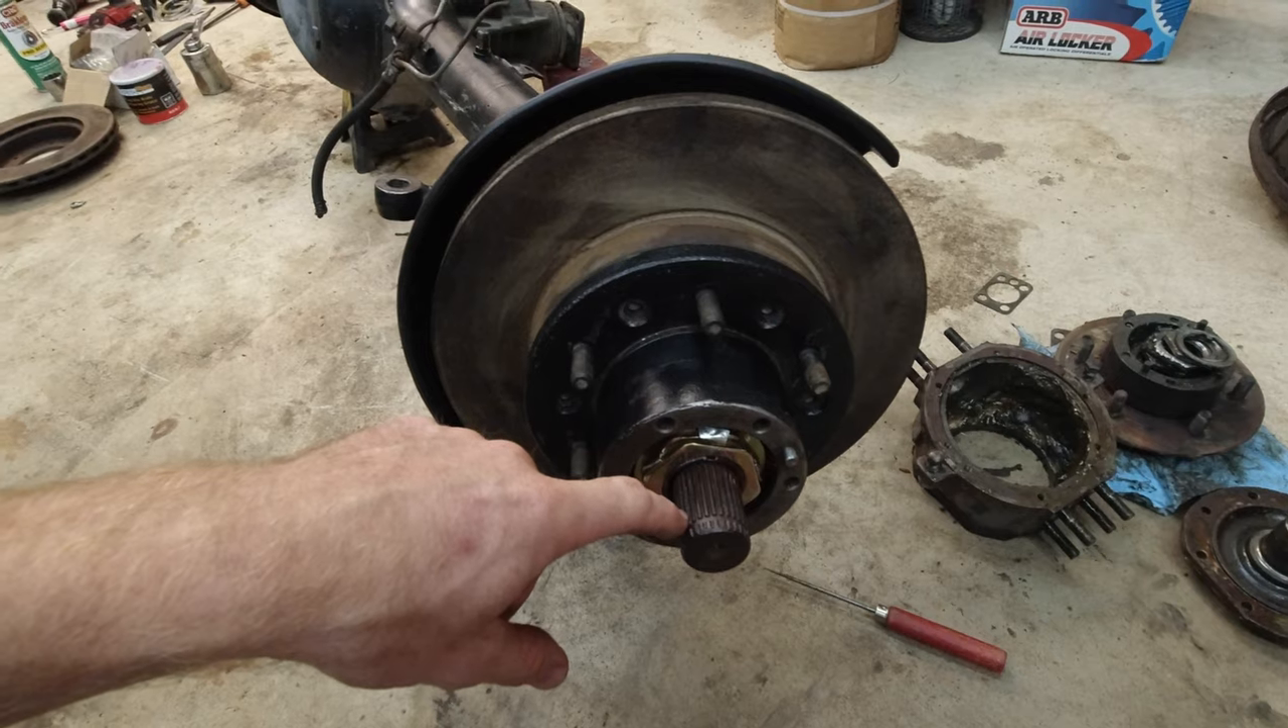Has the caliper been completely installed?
No.